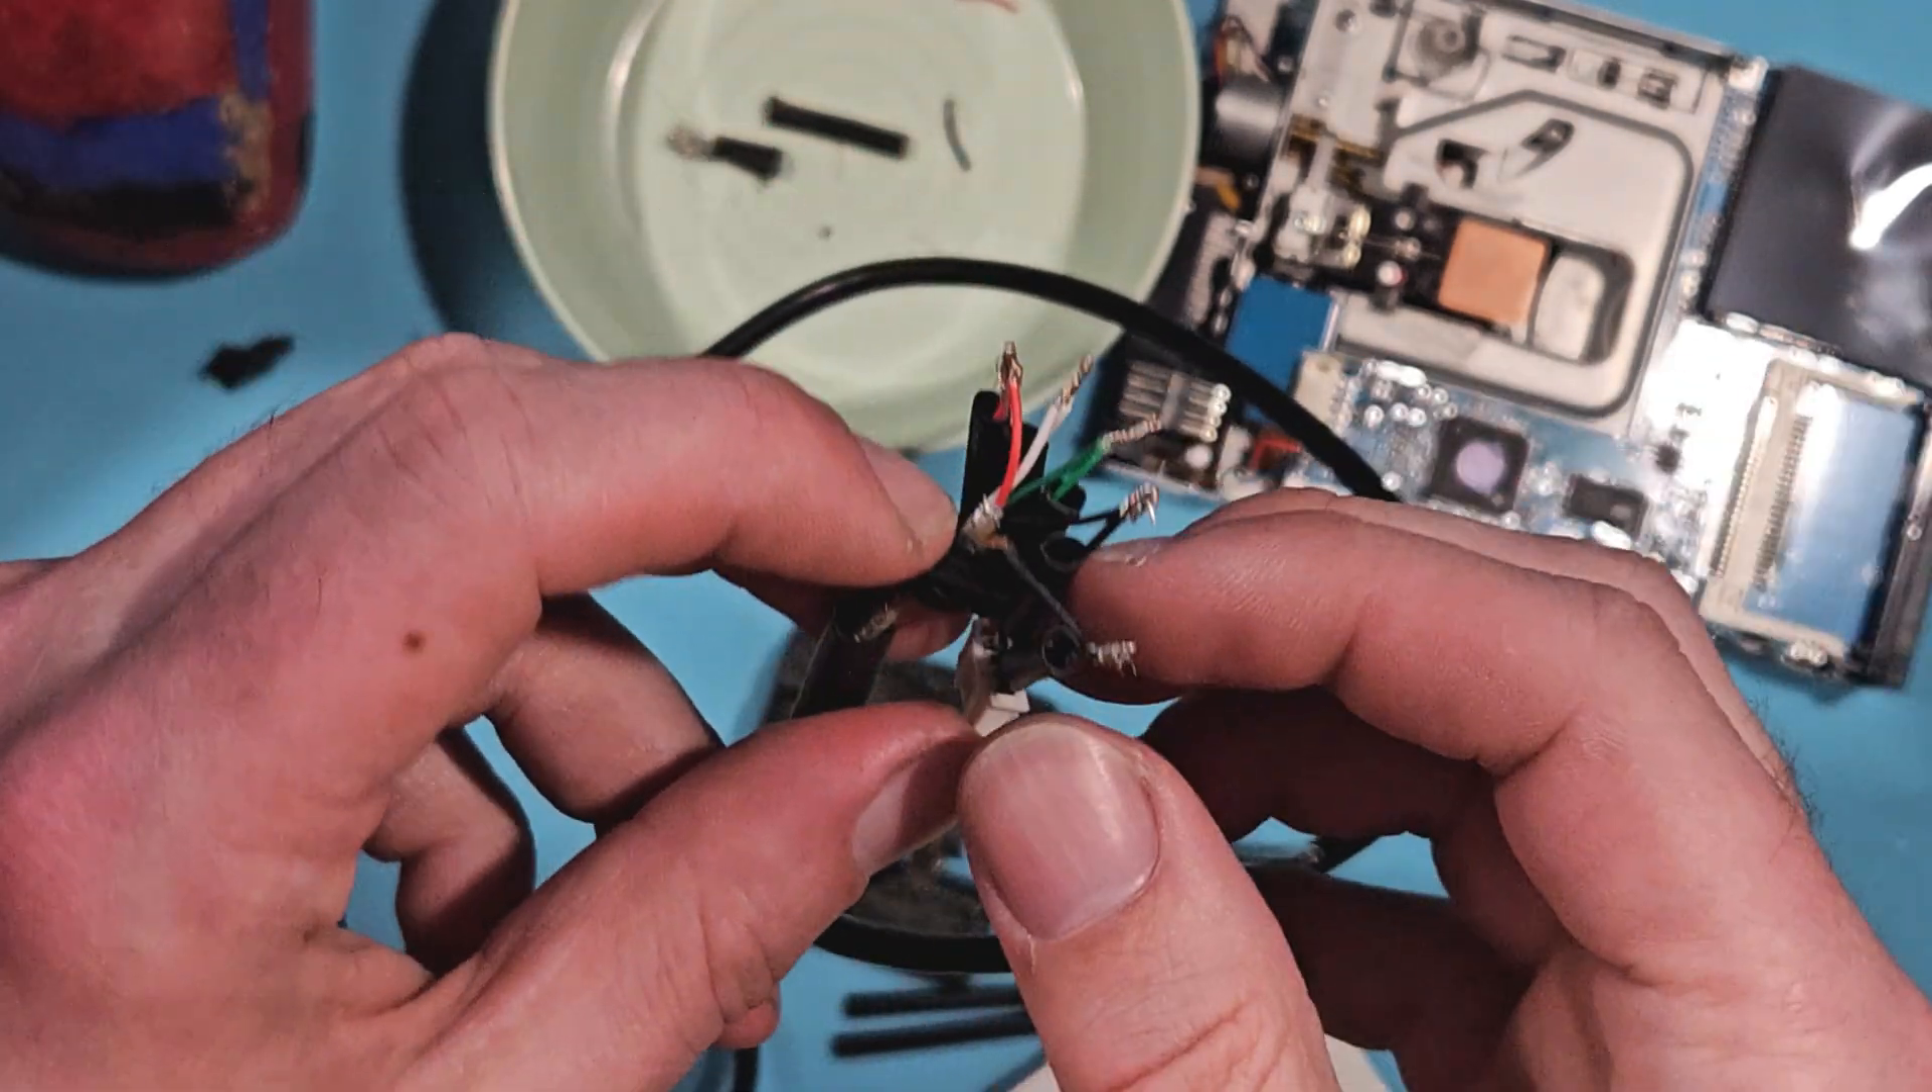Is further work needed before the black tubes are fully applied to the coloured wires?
Yes.